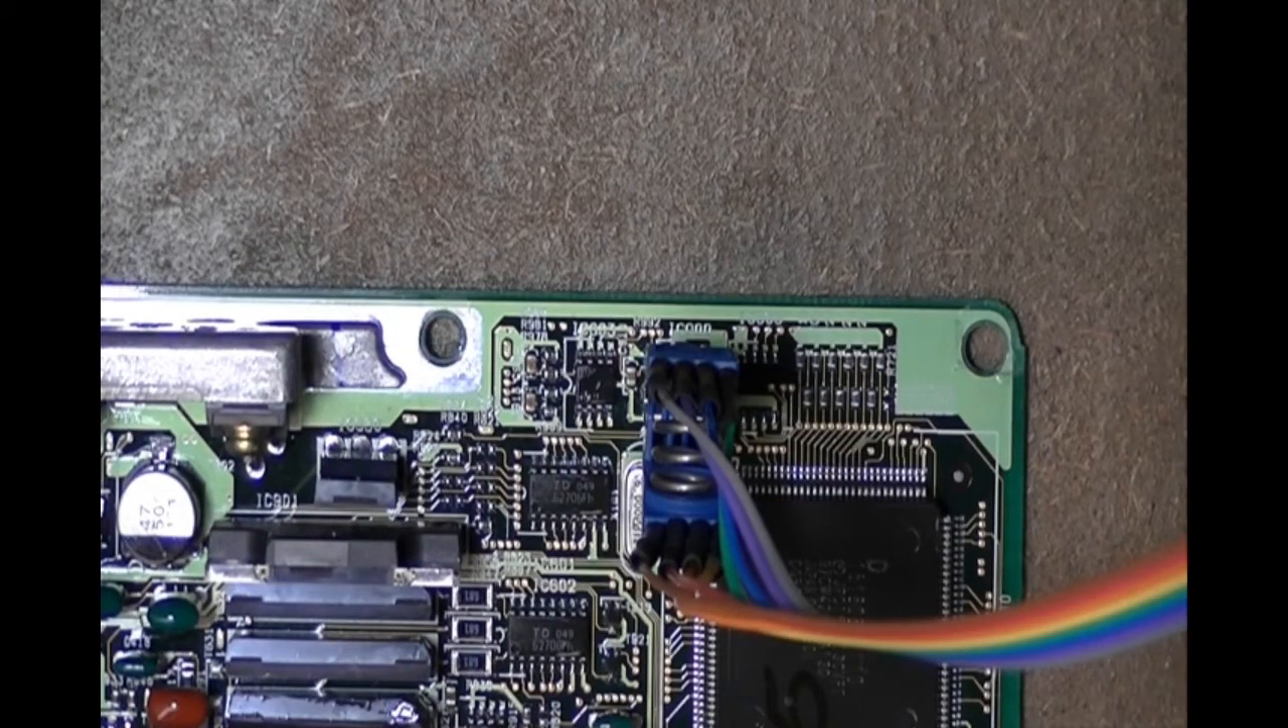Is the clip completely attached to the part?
Yes.